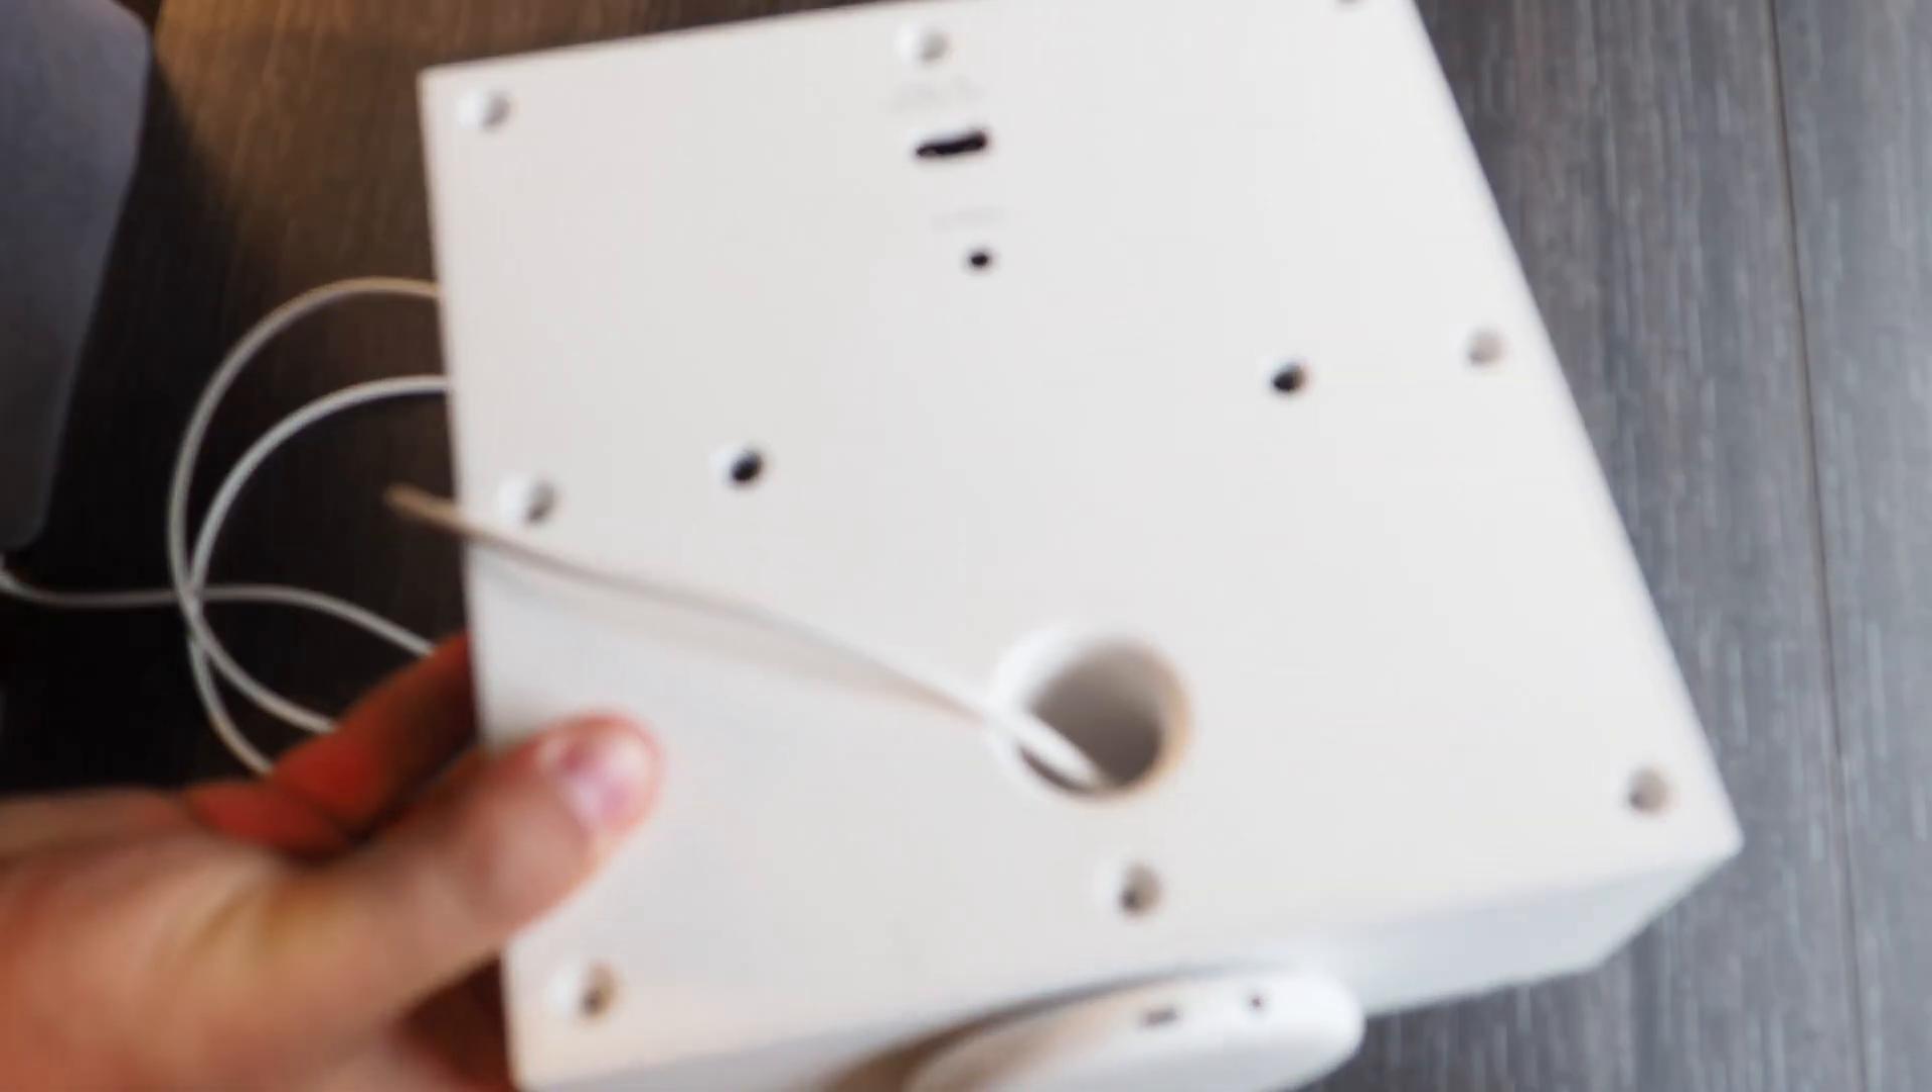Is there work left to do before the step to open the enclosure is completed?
Yes.